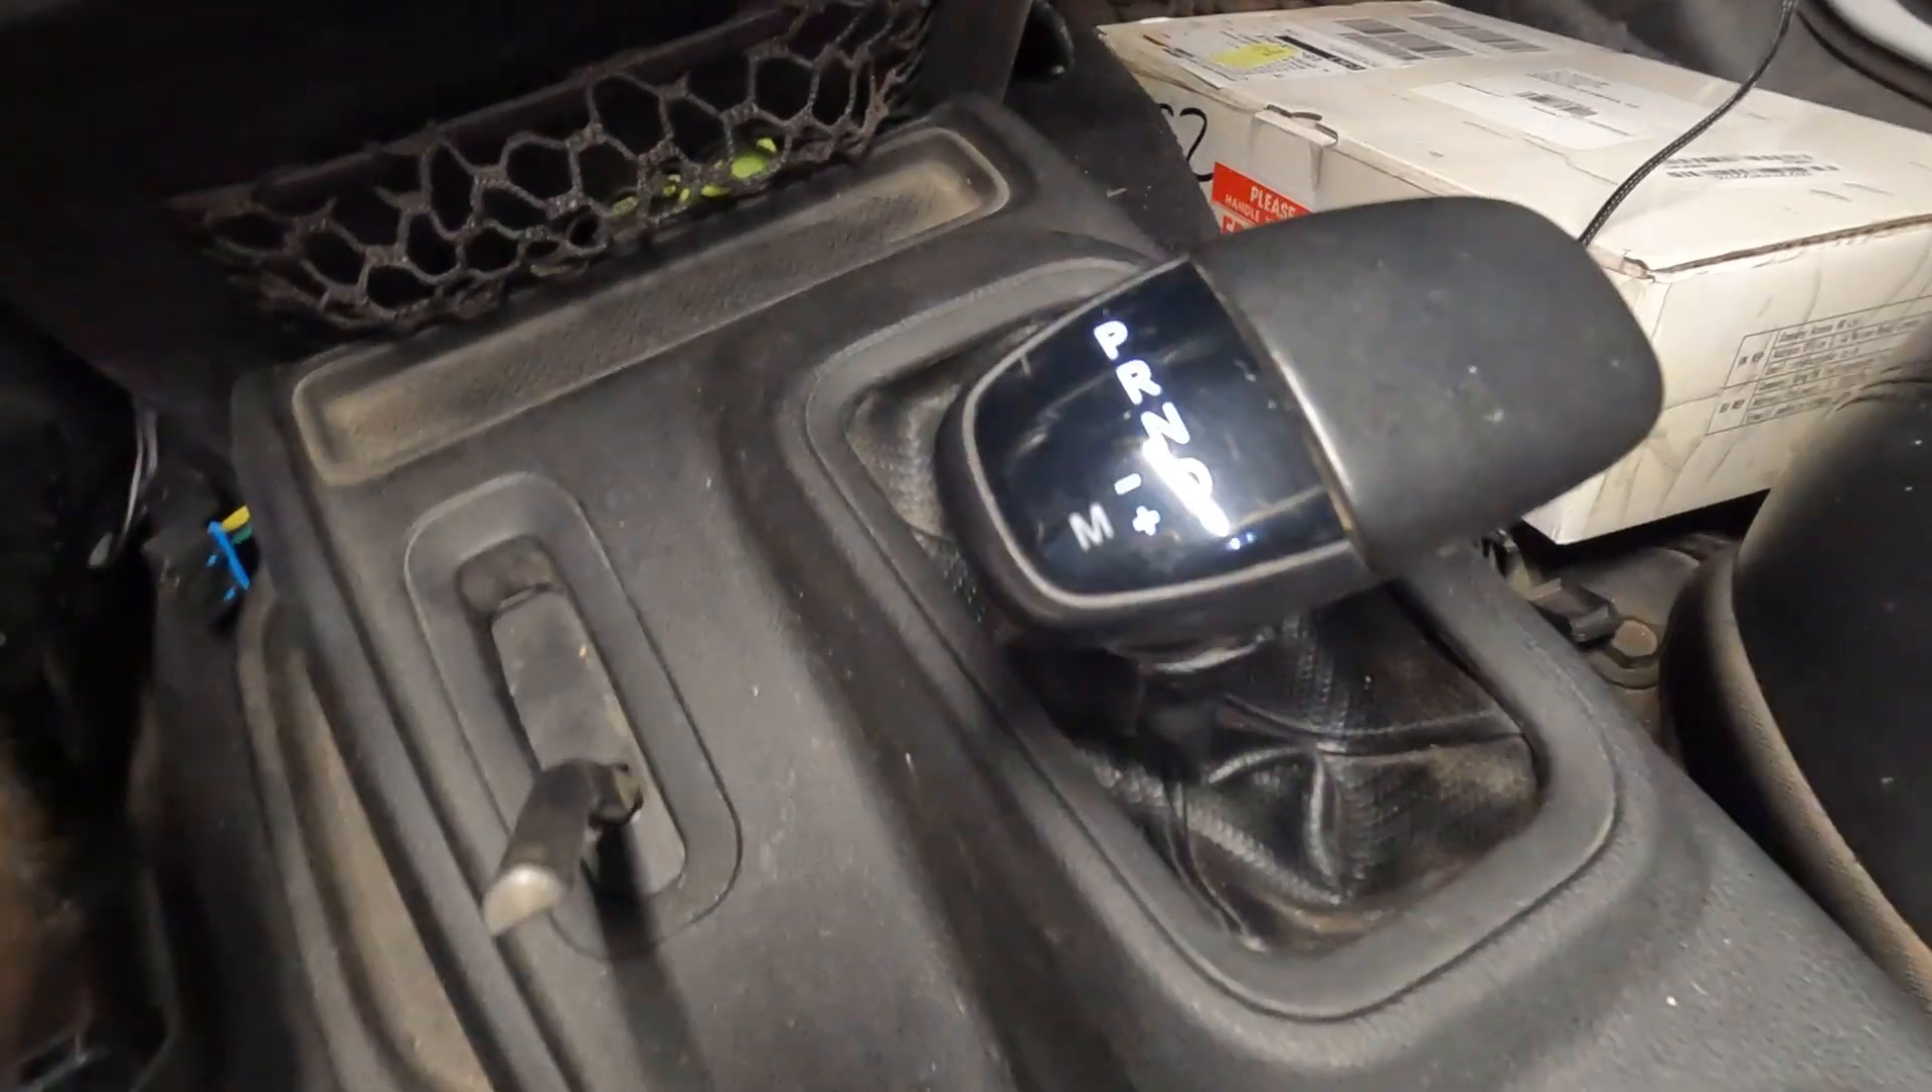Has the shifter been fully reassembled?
Yes.